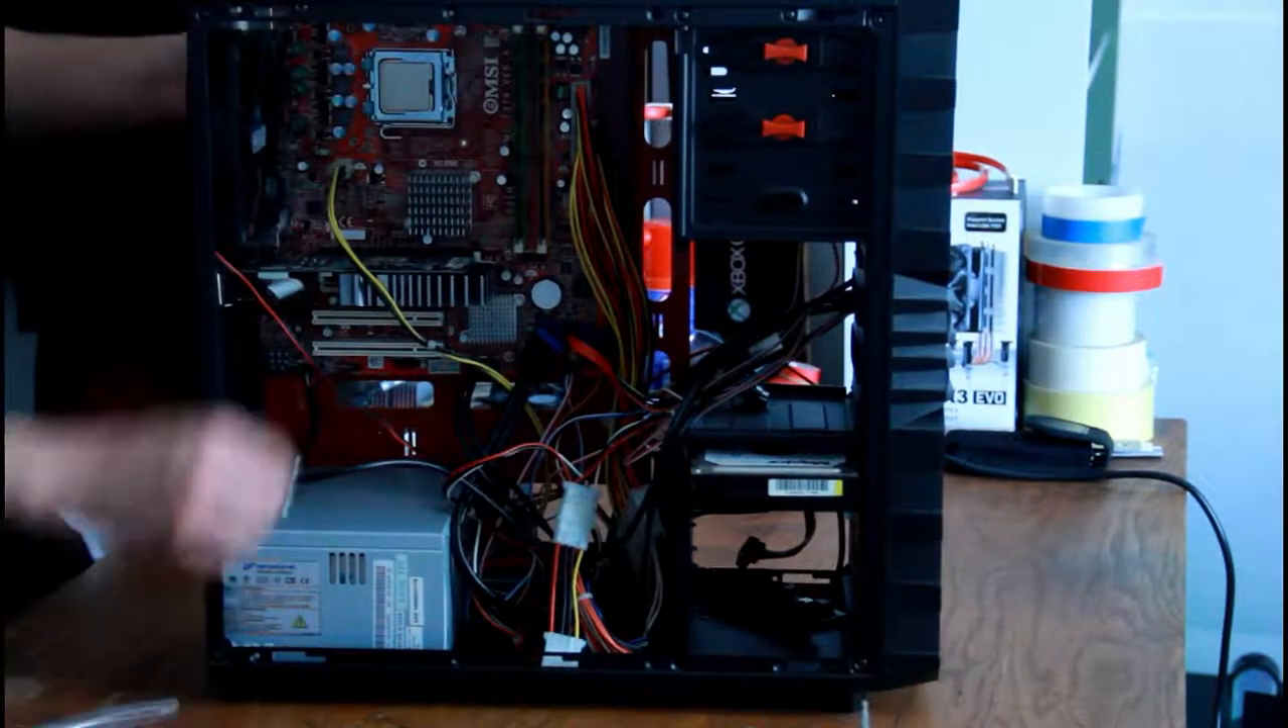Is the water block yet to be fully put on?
Yes.